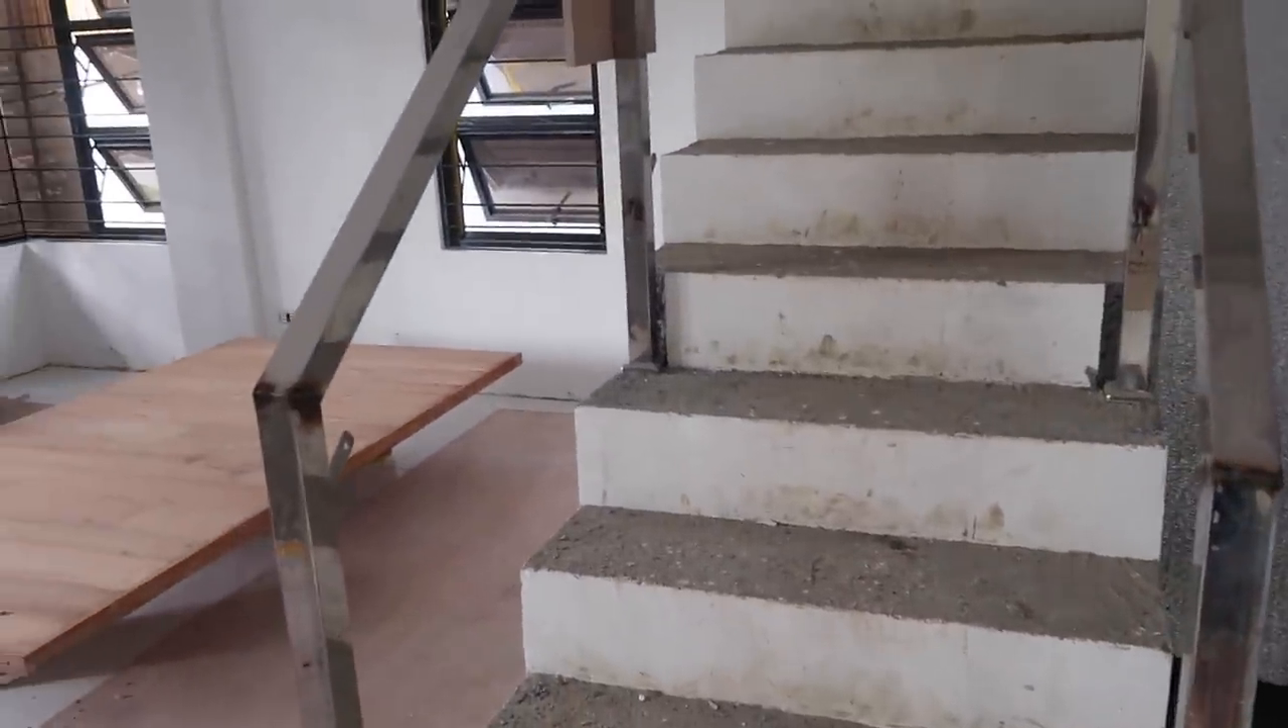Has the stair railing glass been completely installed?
No.